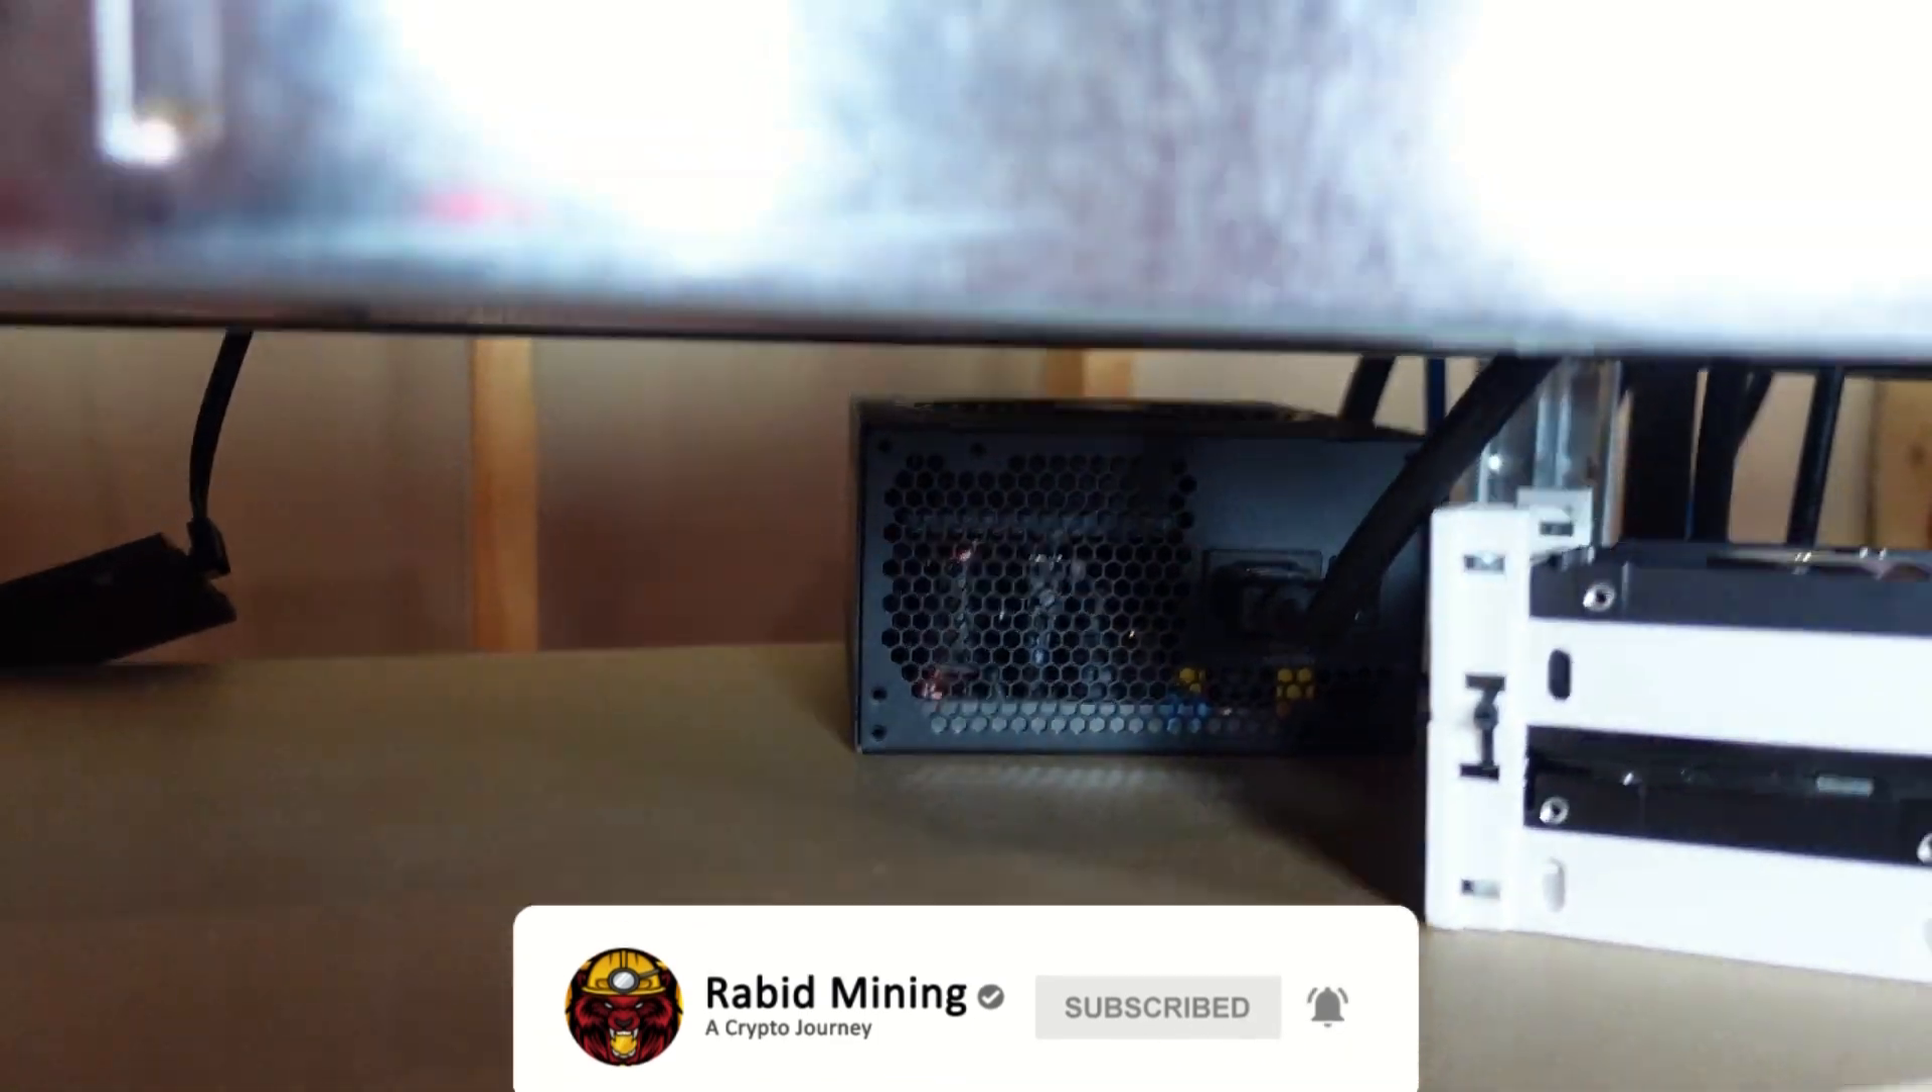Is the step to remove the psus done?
No.